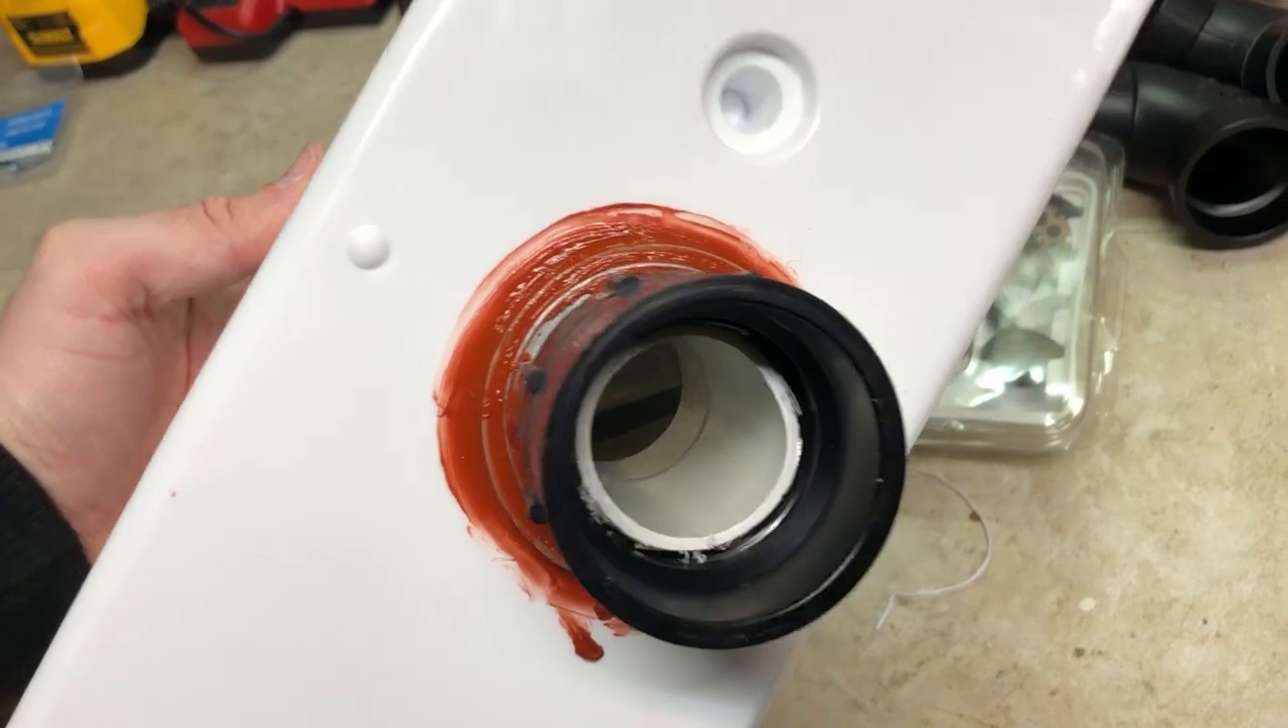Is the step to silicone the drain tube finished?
Yes.